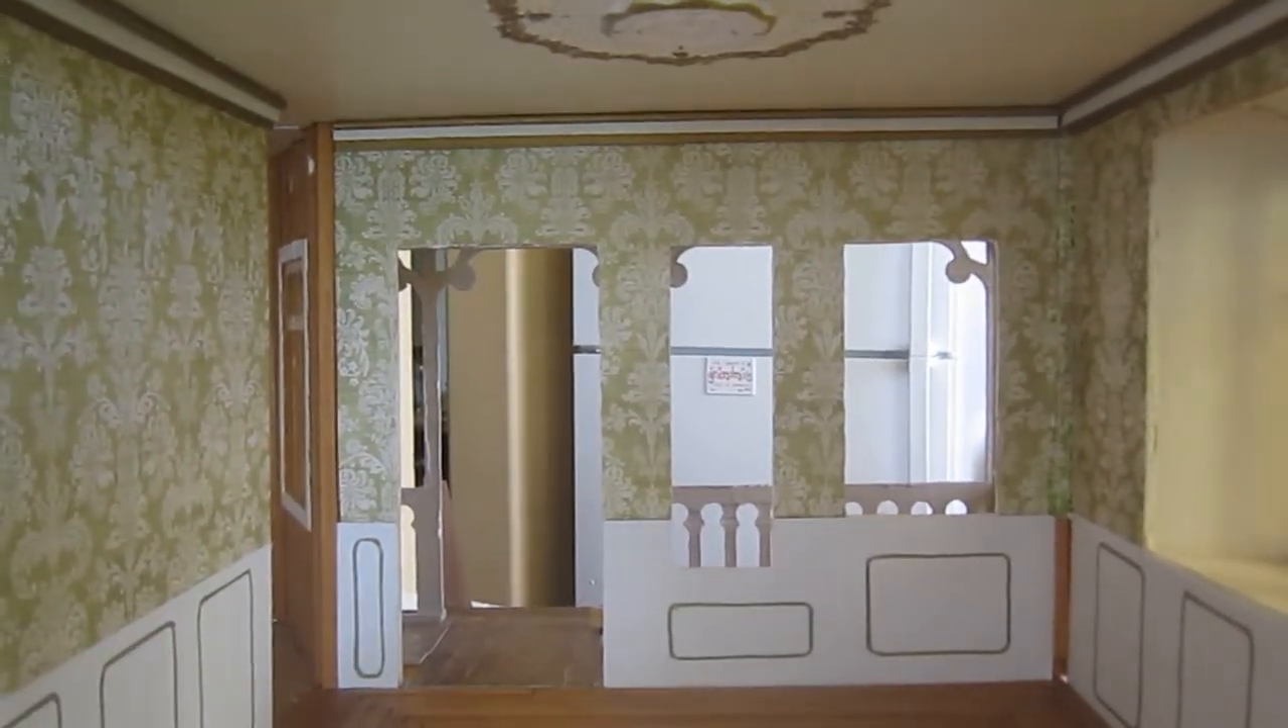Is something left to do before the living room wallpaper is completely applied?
No.